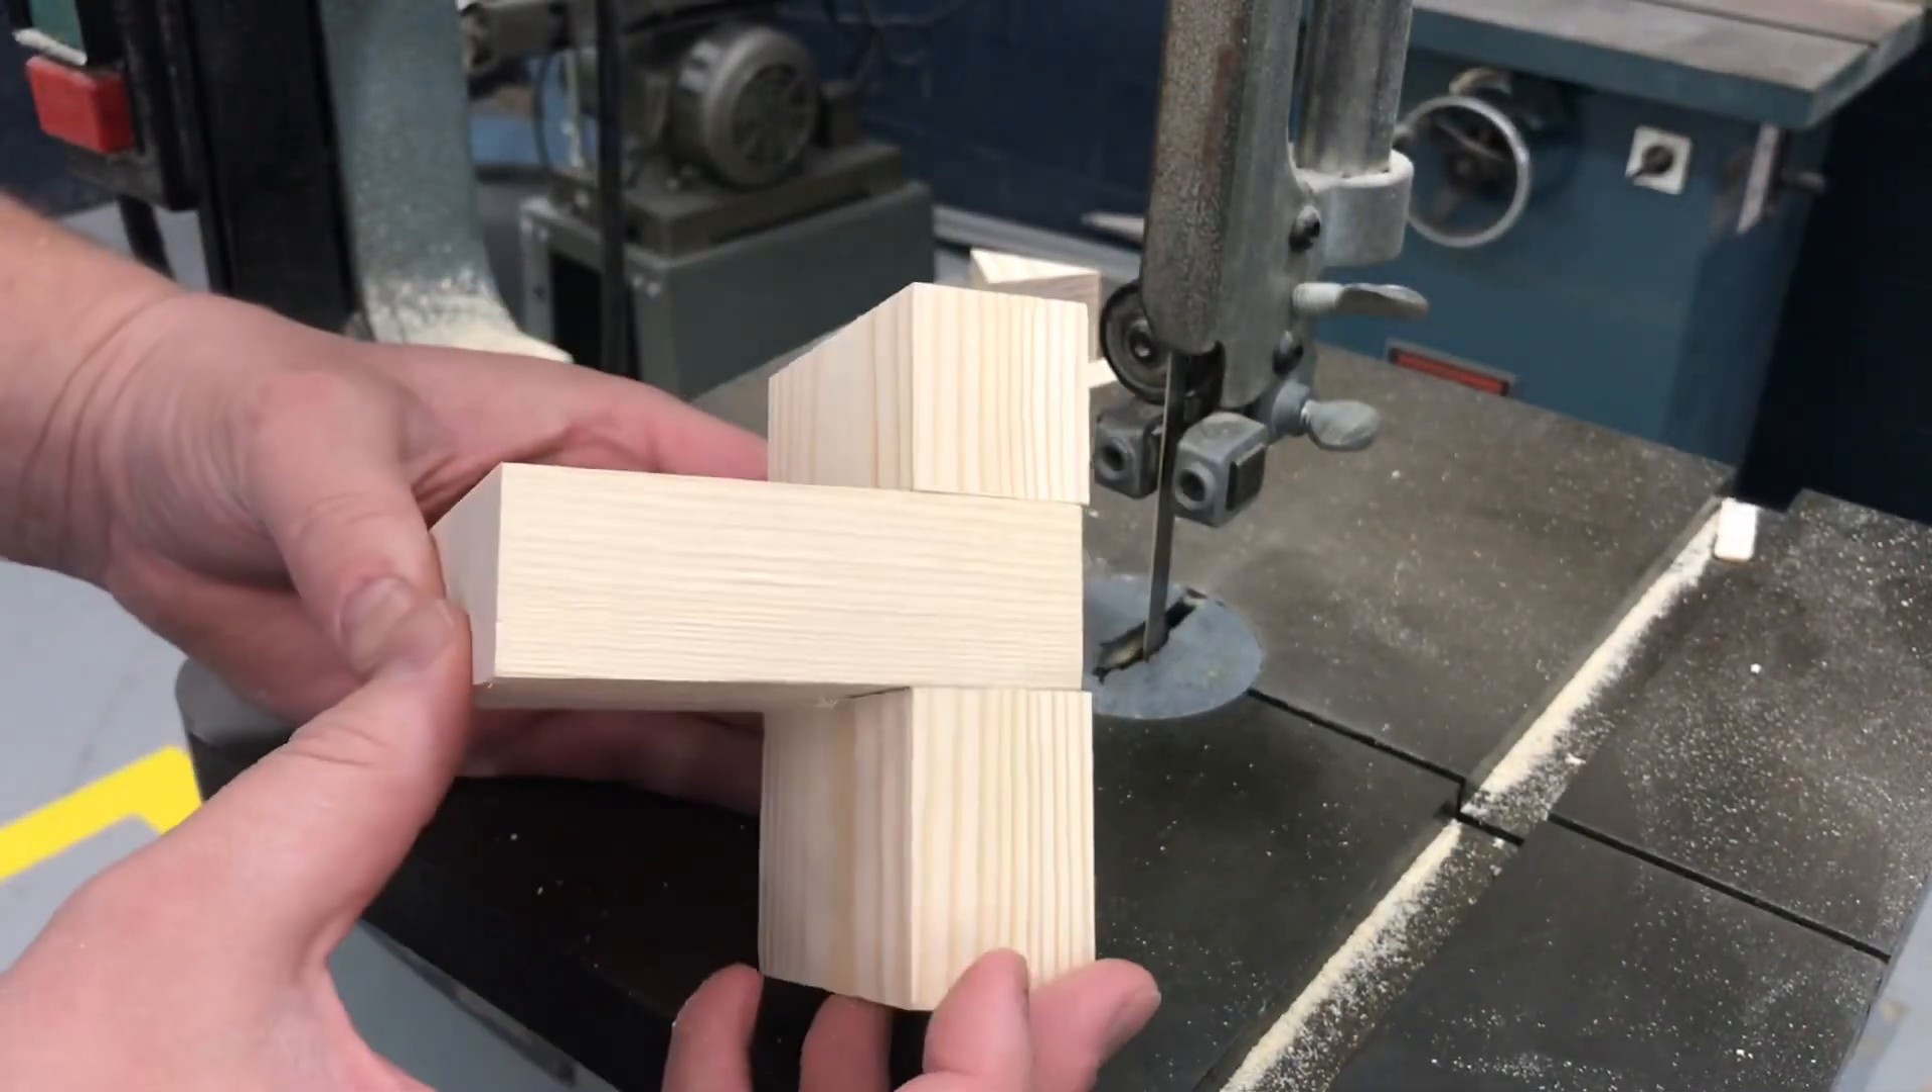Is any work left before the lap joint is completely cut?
No.